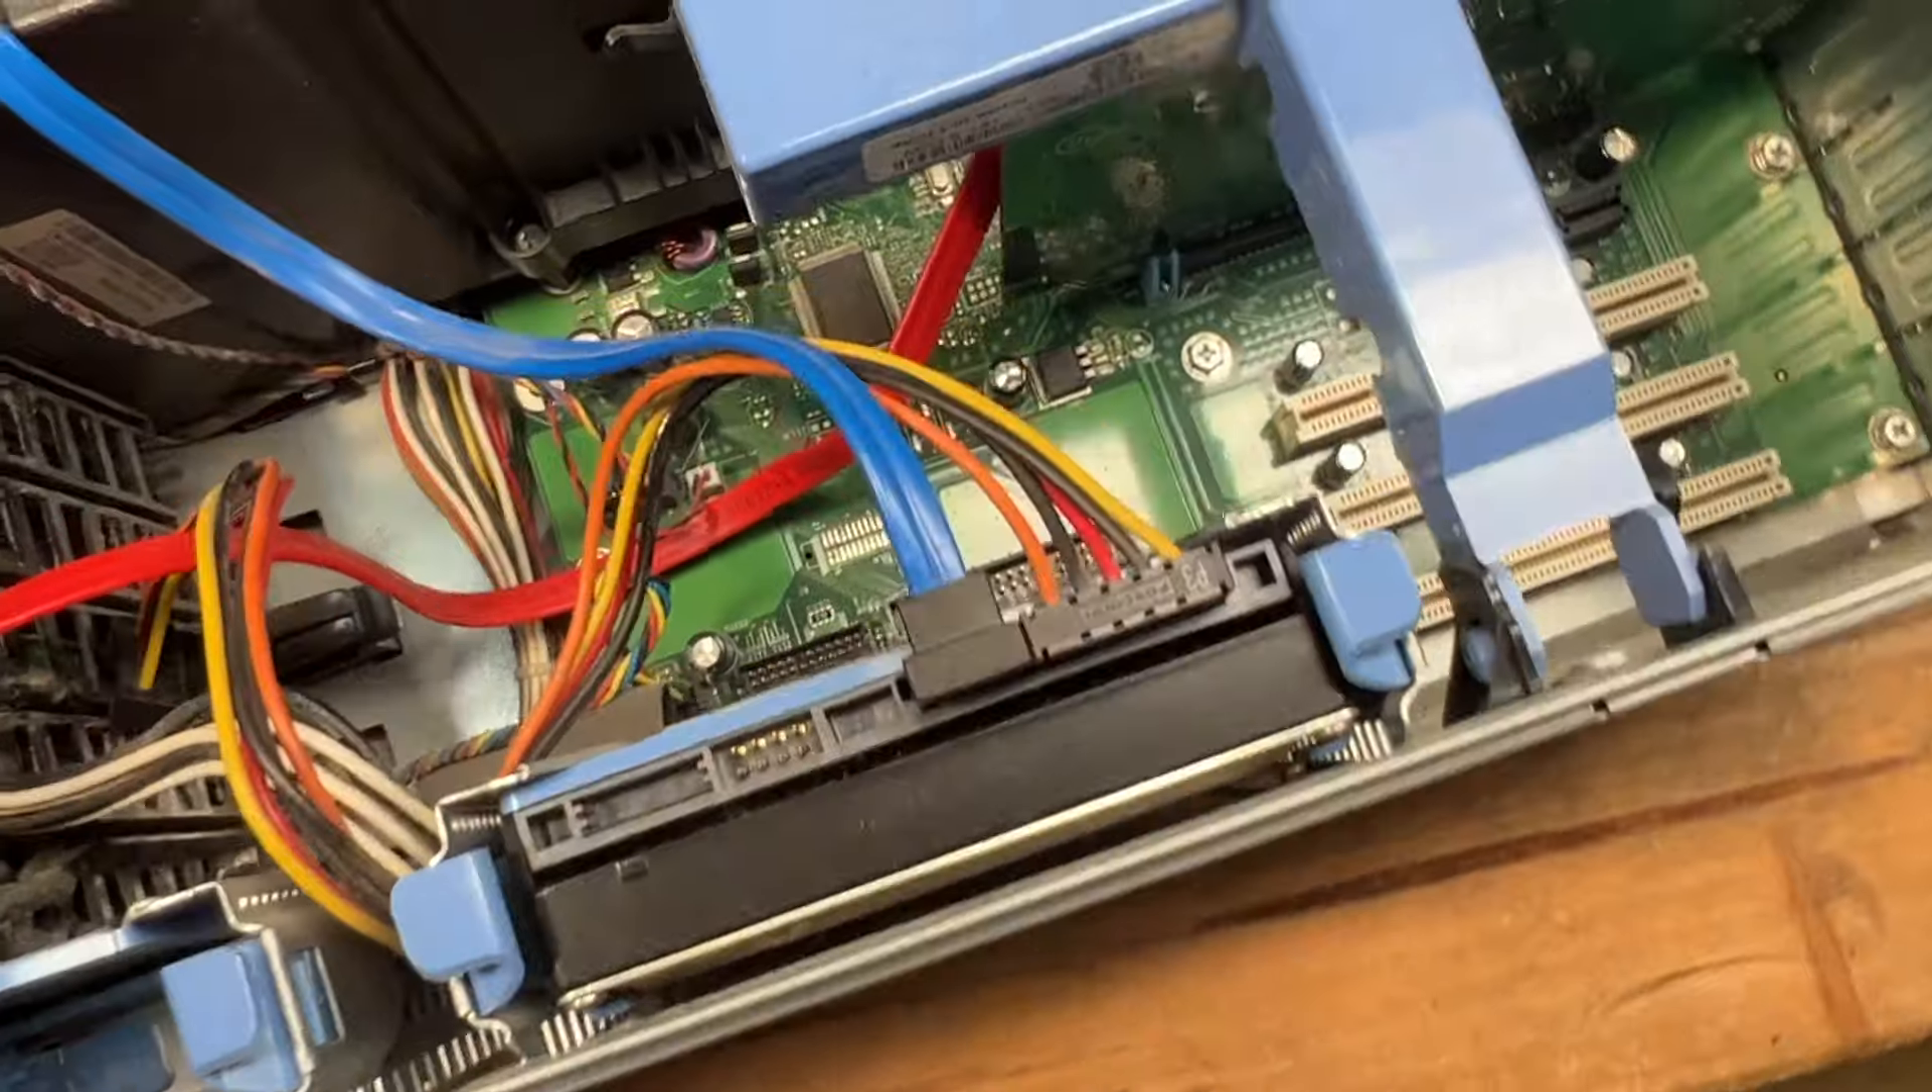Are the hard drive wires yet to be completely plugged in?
No.